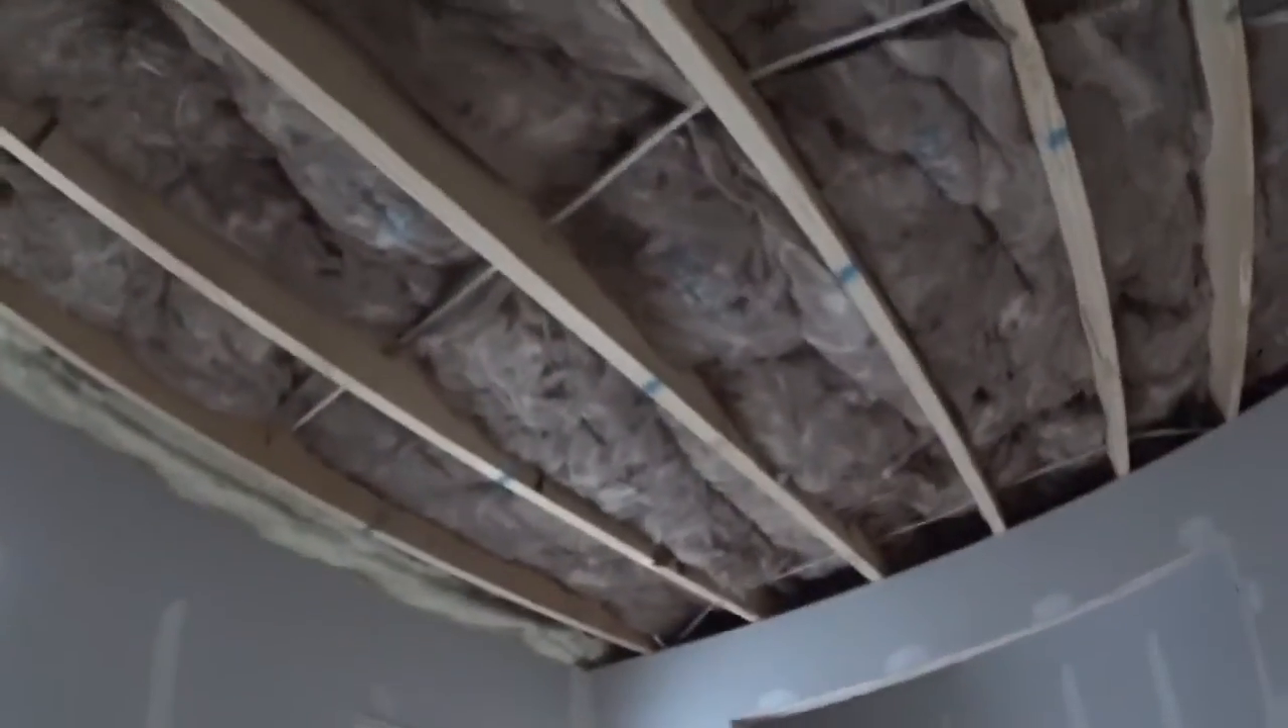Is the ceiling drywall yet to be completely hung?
Yes.